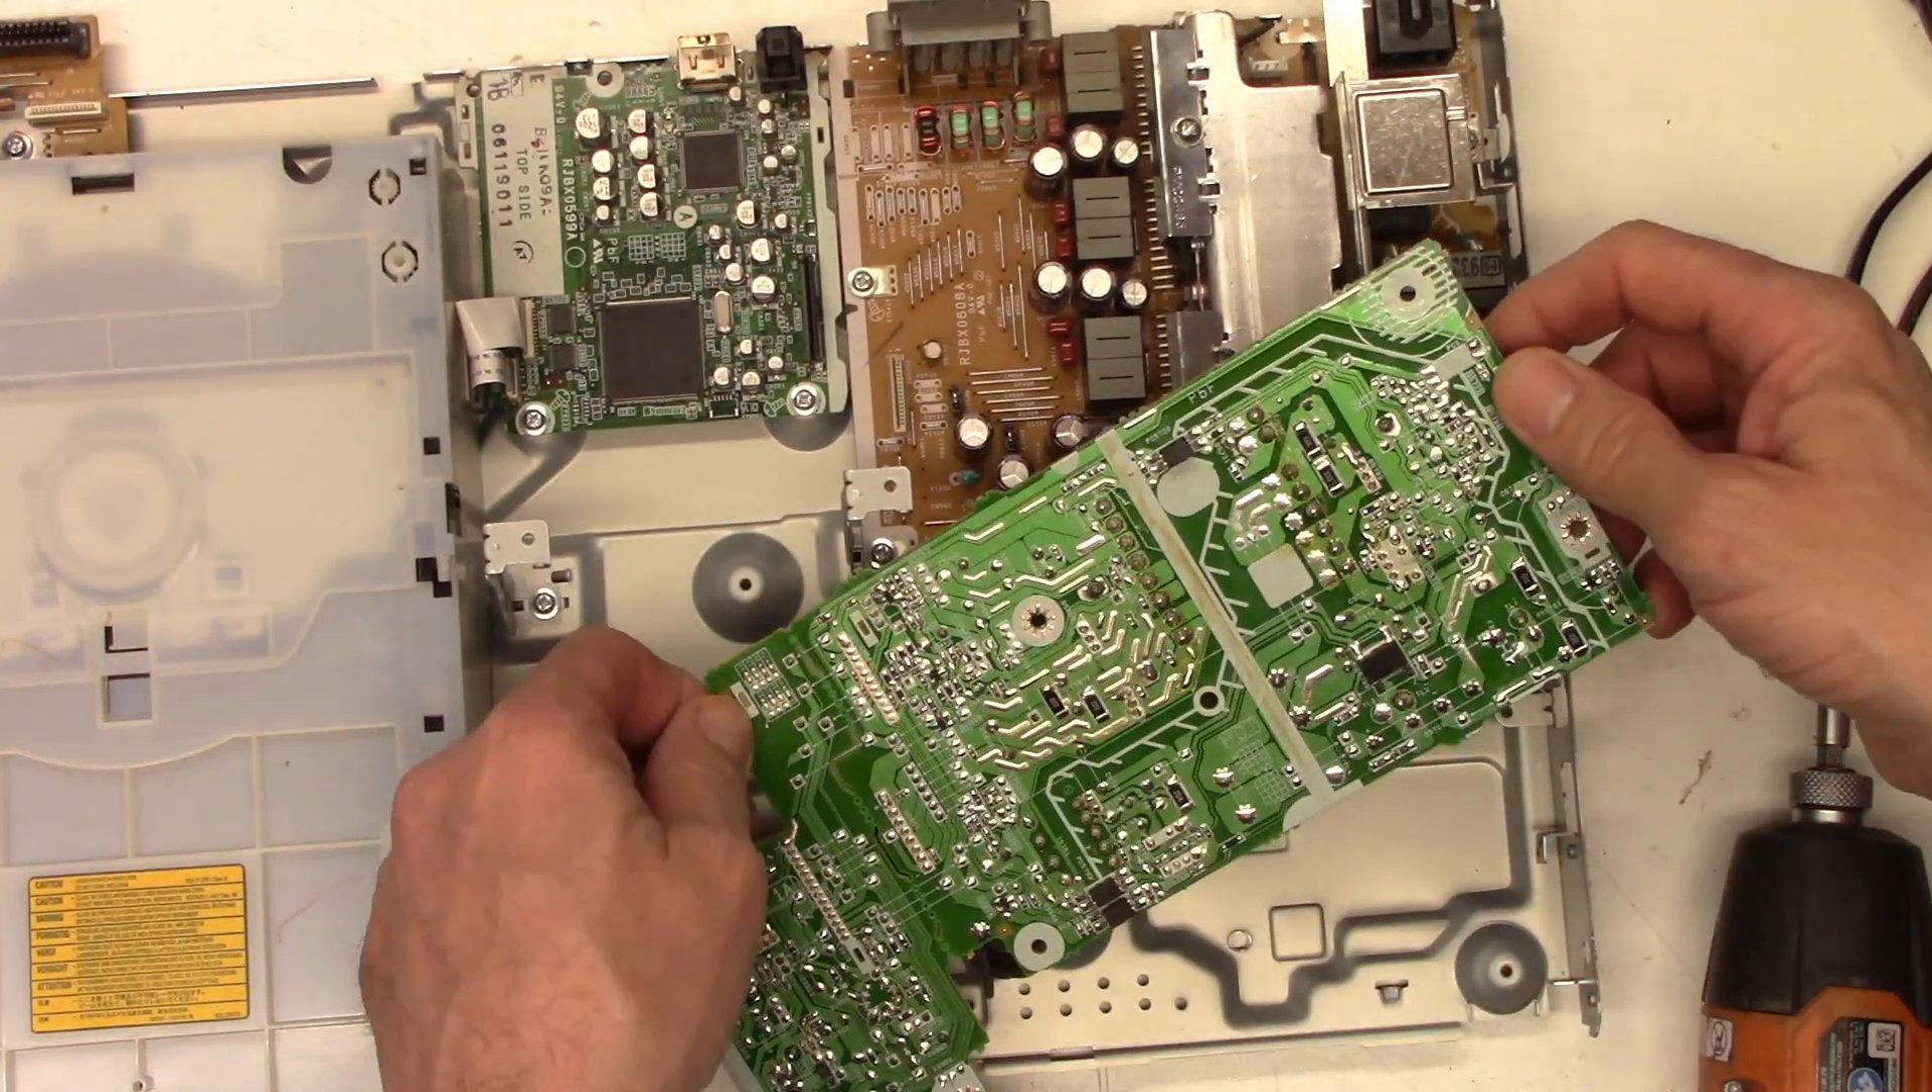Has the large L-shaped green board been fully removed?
Yes.